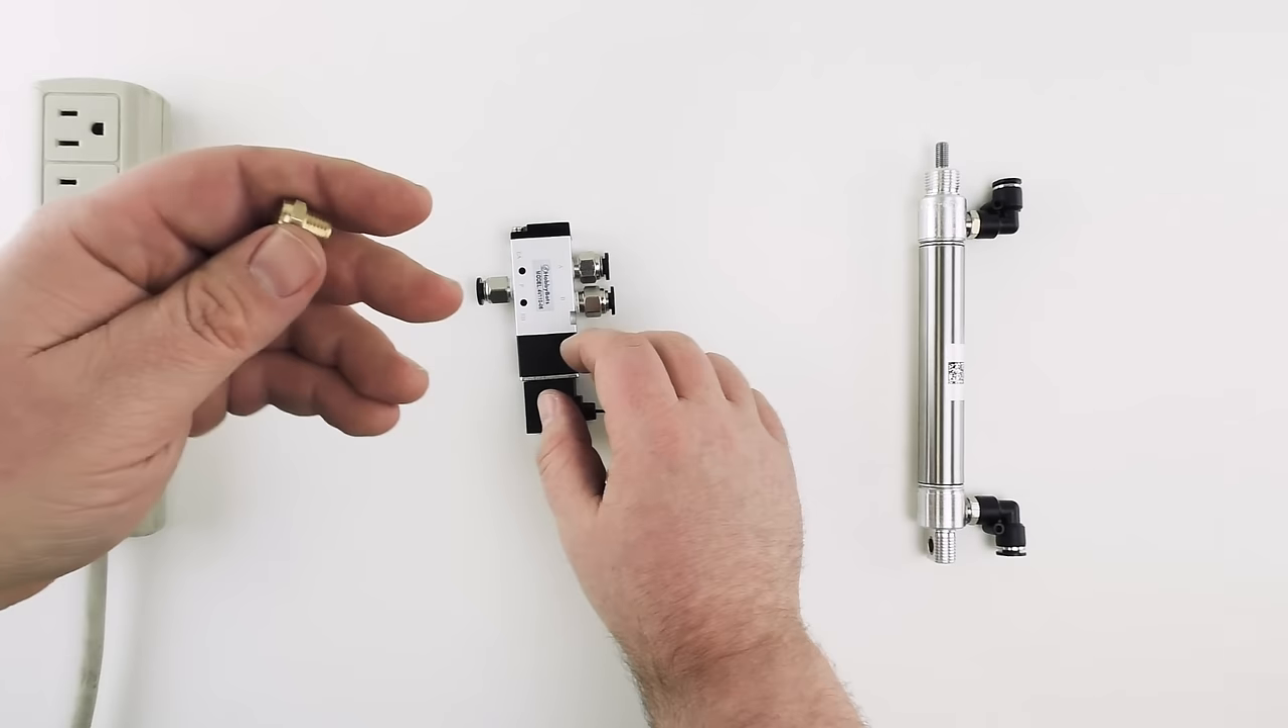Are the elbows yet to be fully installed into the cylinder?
No.